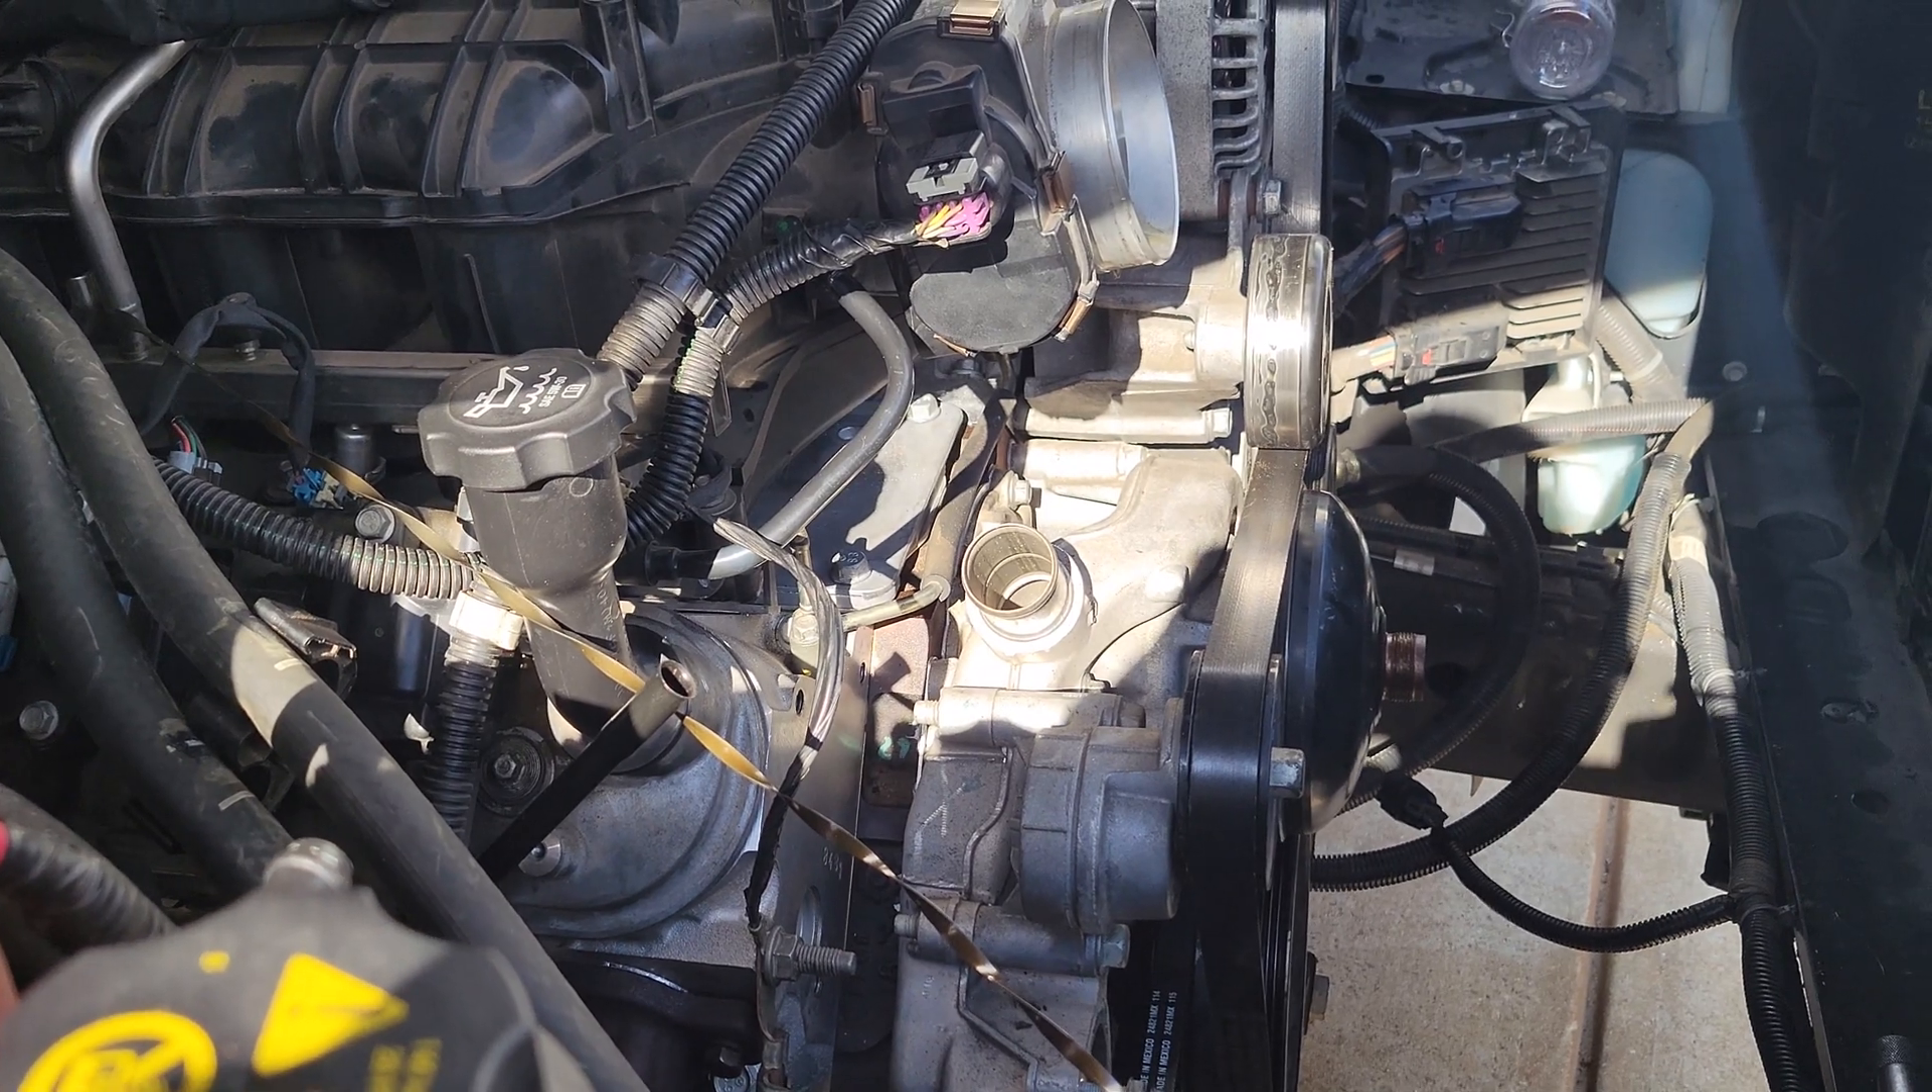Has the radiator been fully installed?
No.